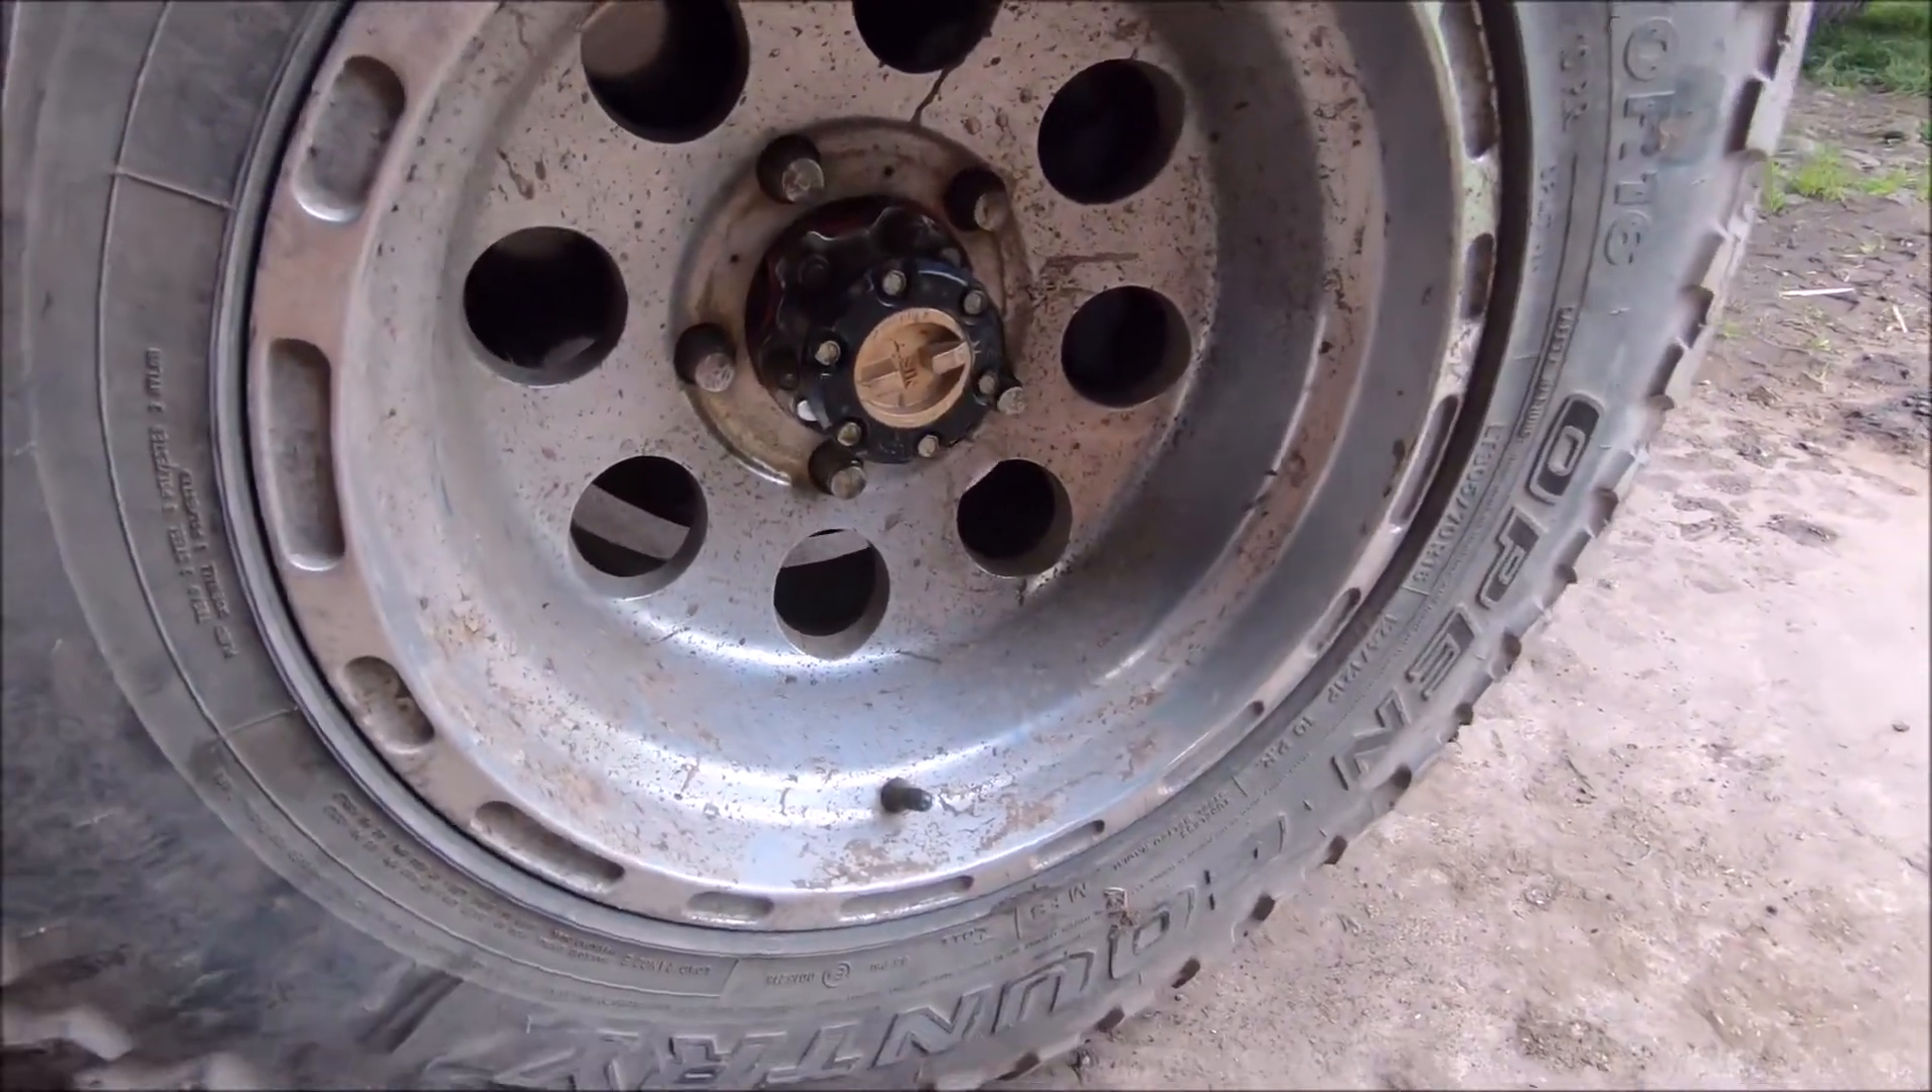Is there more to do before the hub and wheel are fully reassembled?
No.